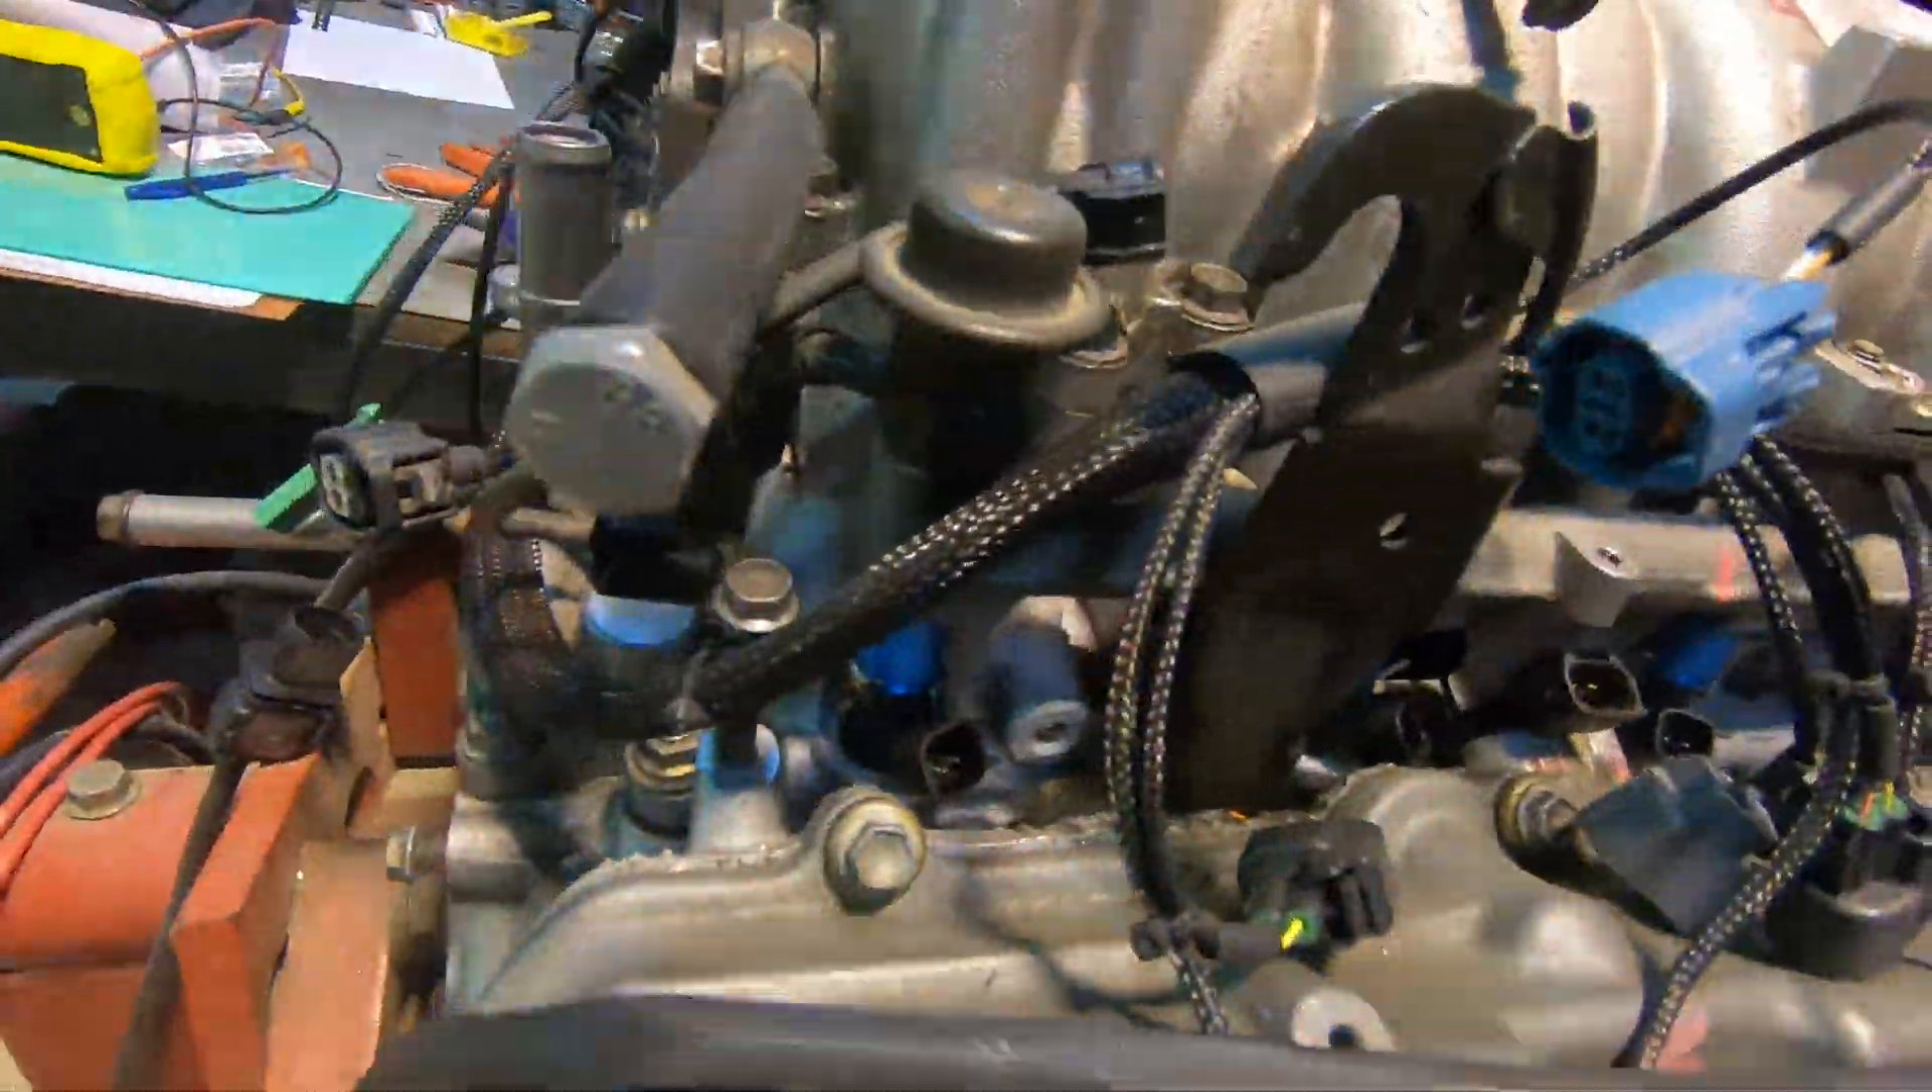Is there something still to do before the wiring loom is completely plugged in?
Yes.